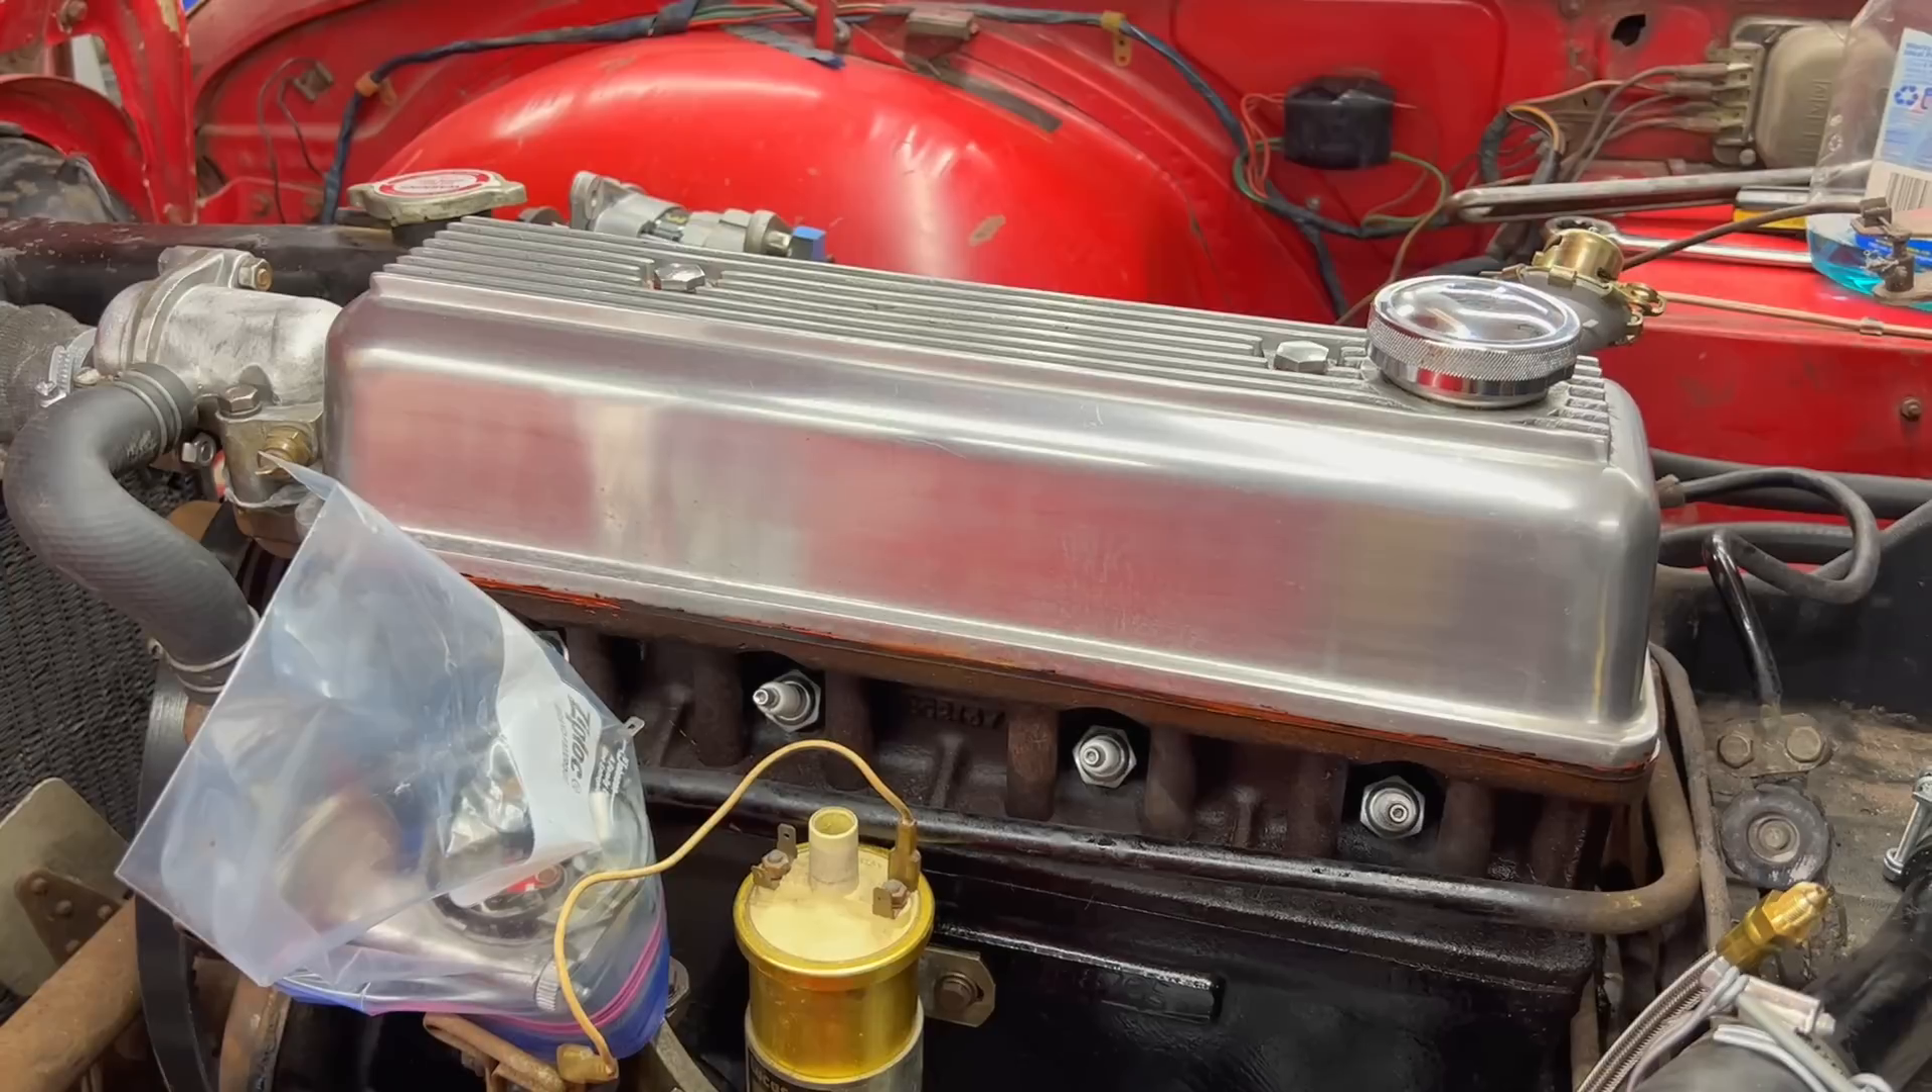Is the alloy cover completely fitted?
Yes.